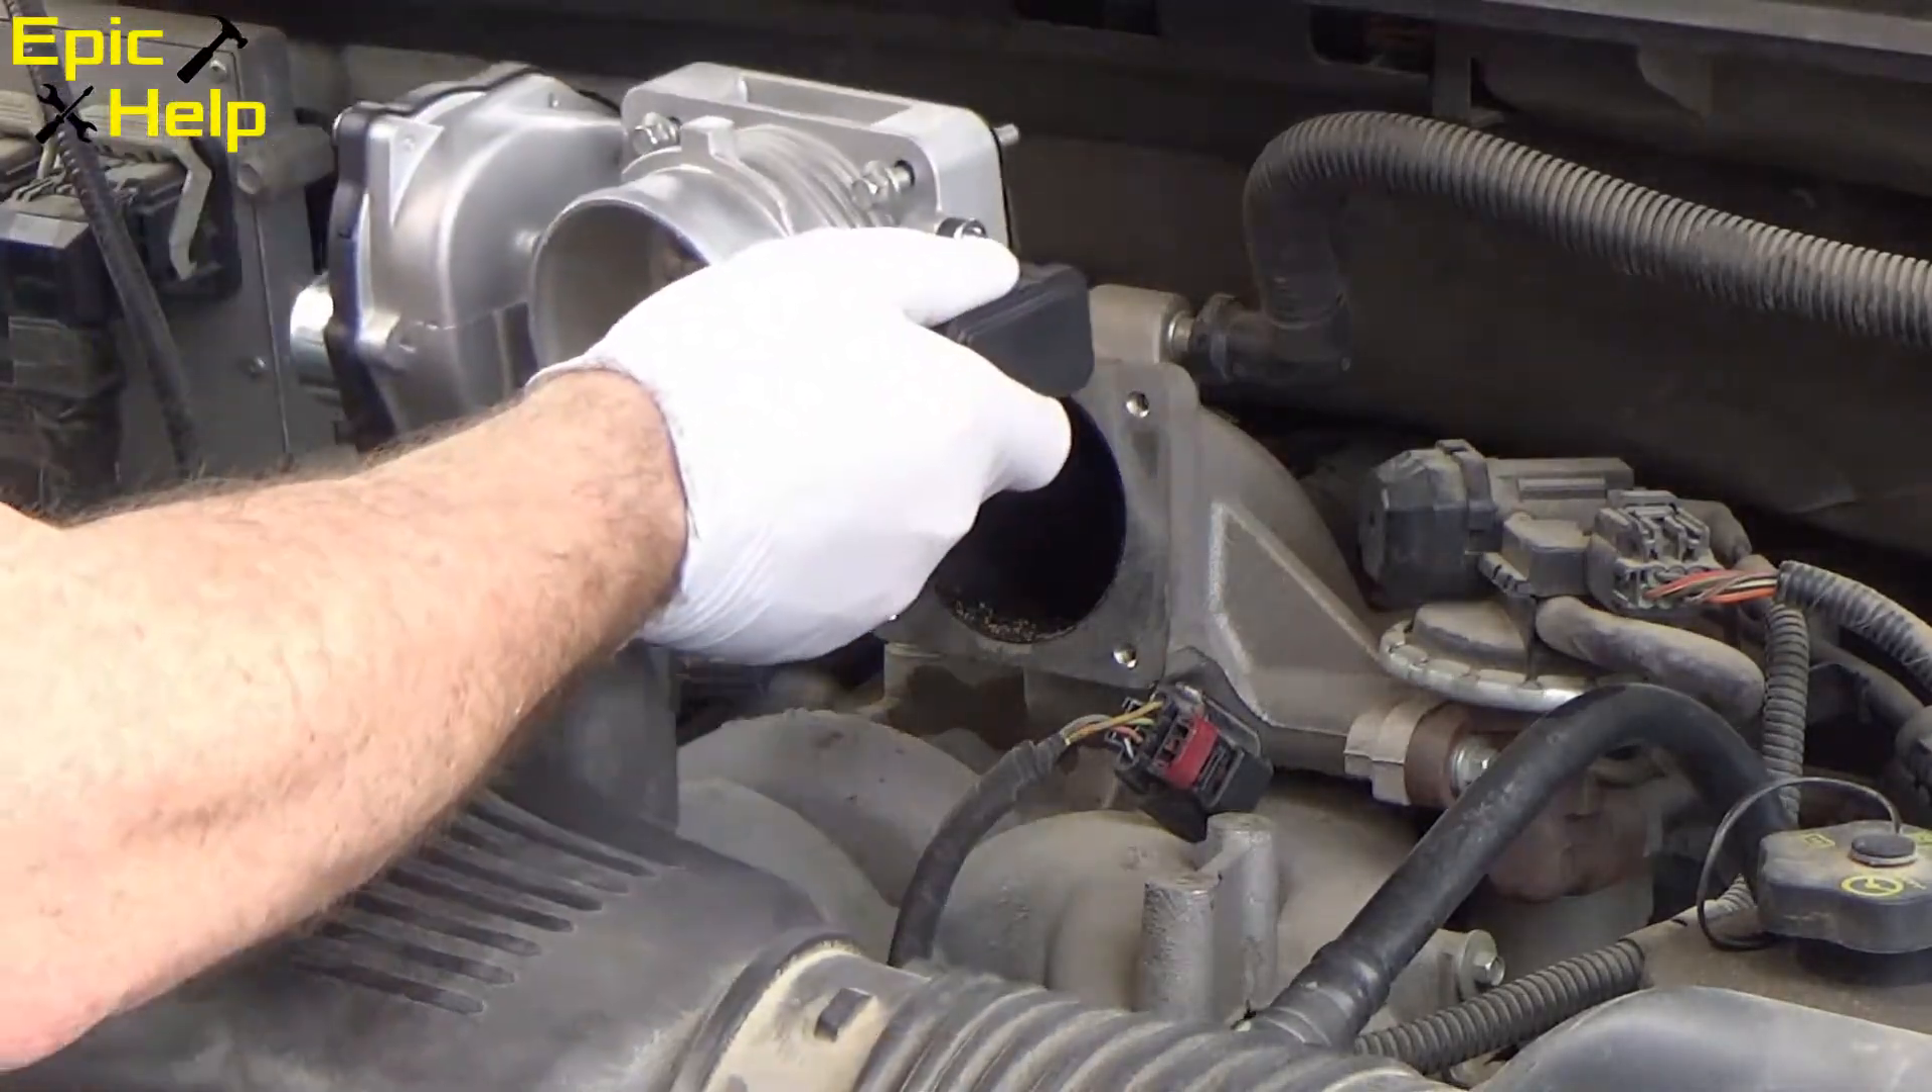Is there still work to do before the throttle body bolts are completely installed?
Yes.